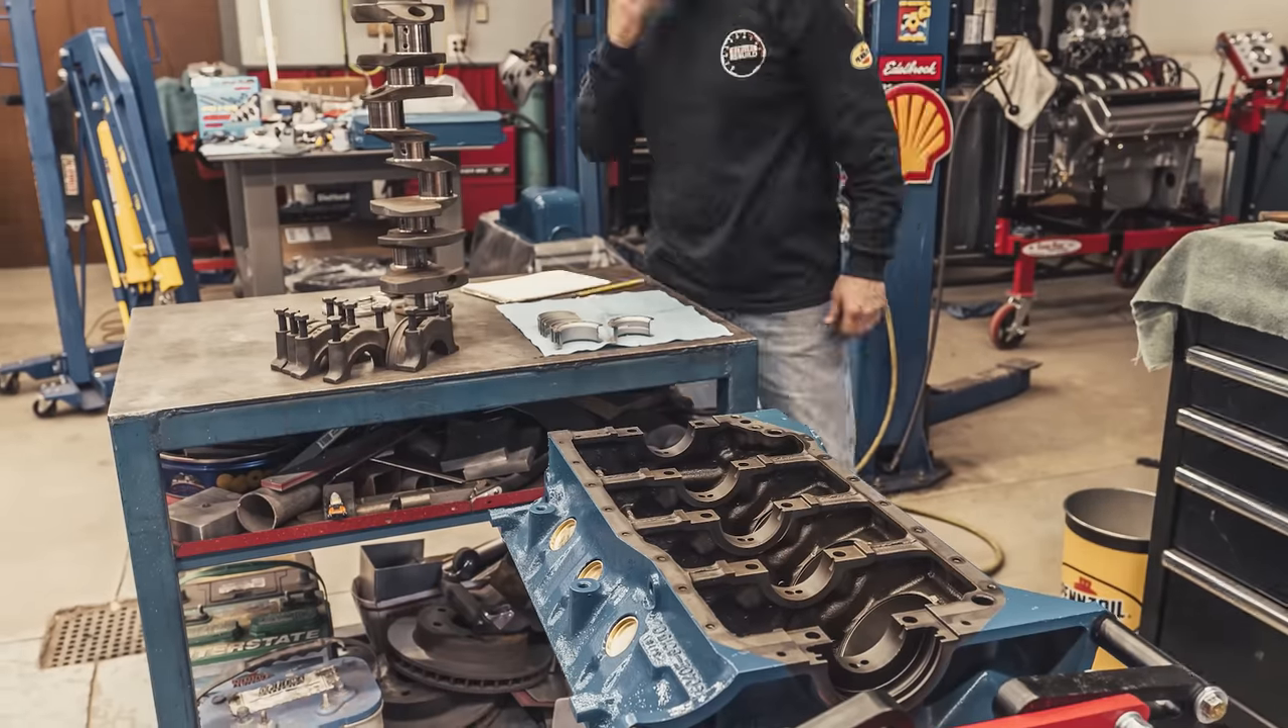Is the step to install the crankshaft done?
No.